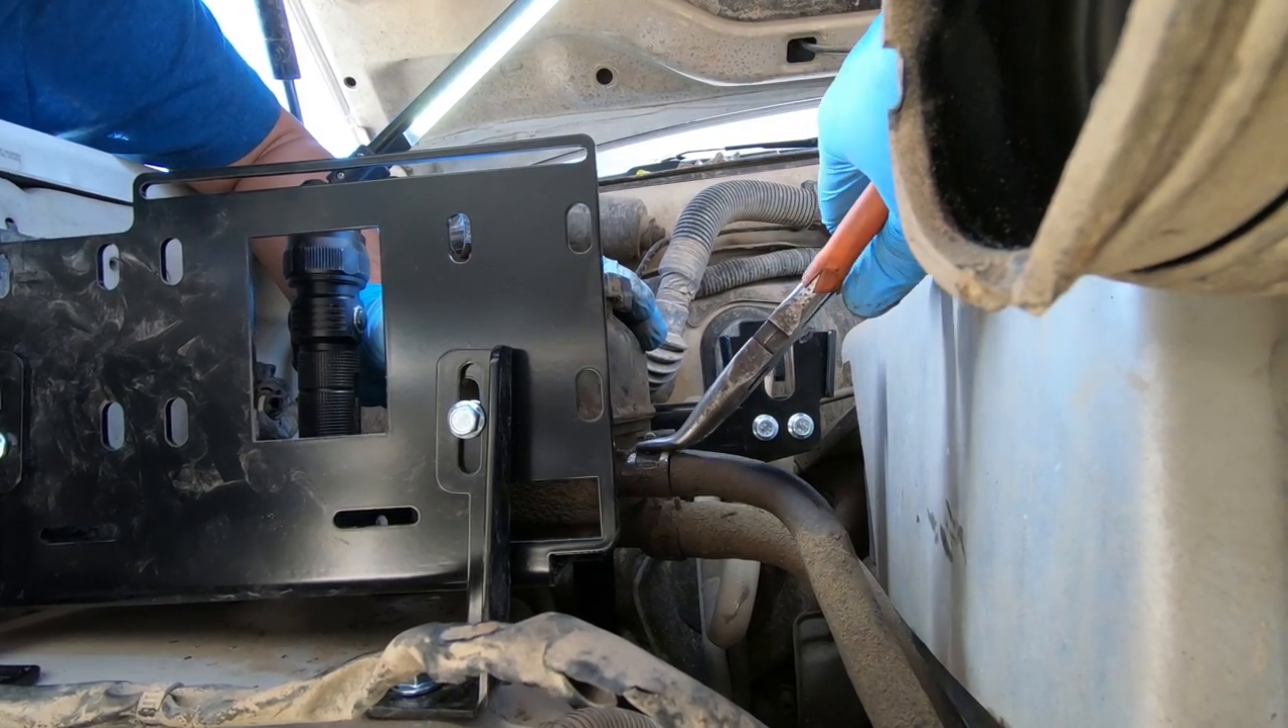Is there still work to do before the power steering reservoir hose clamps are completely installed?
Yes.